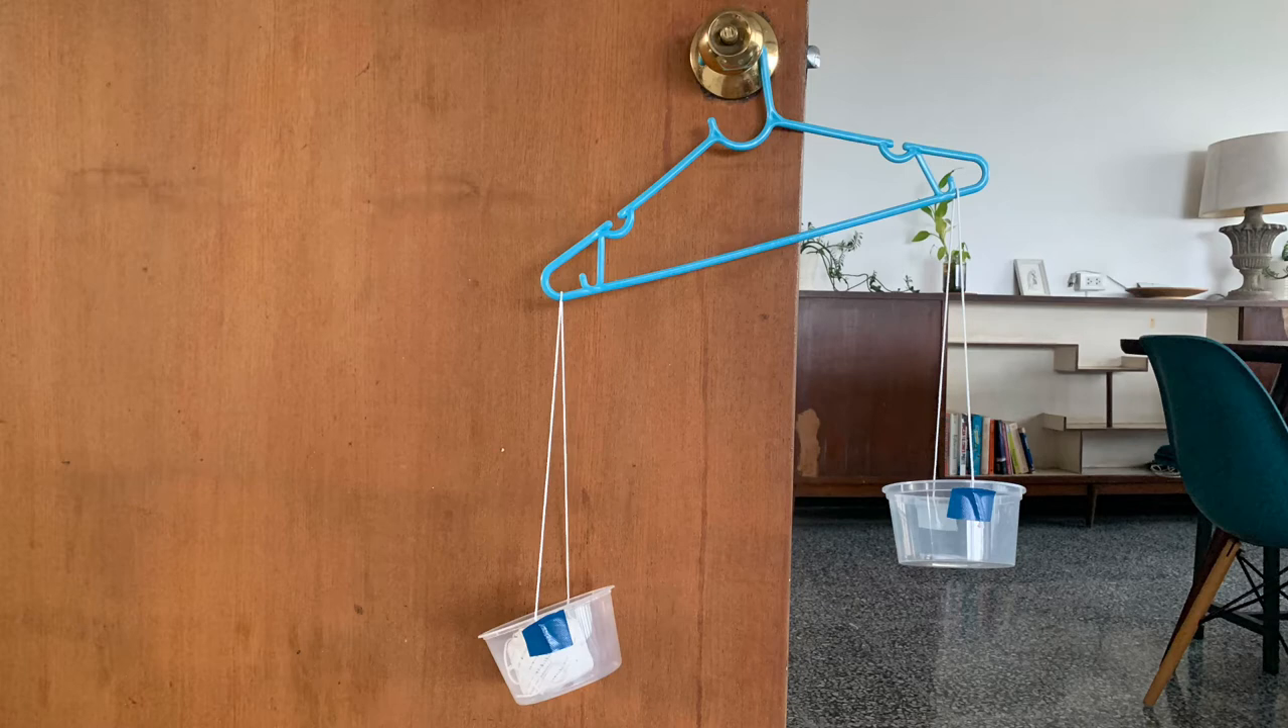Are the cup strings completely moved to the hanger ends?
Yes.